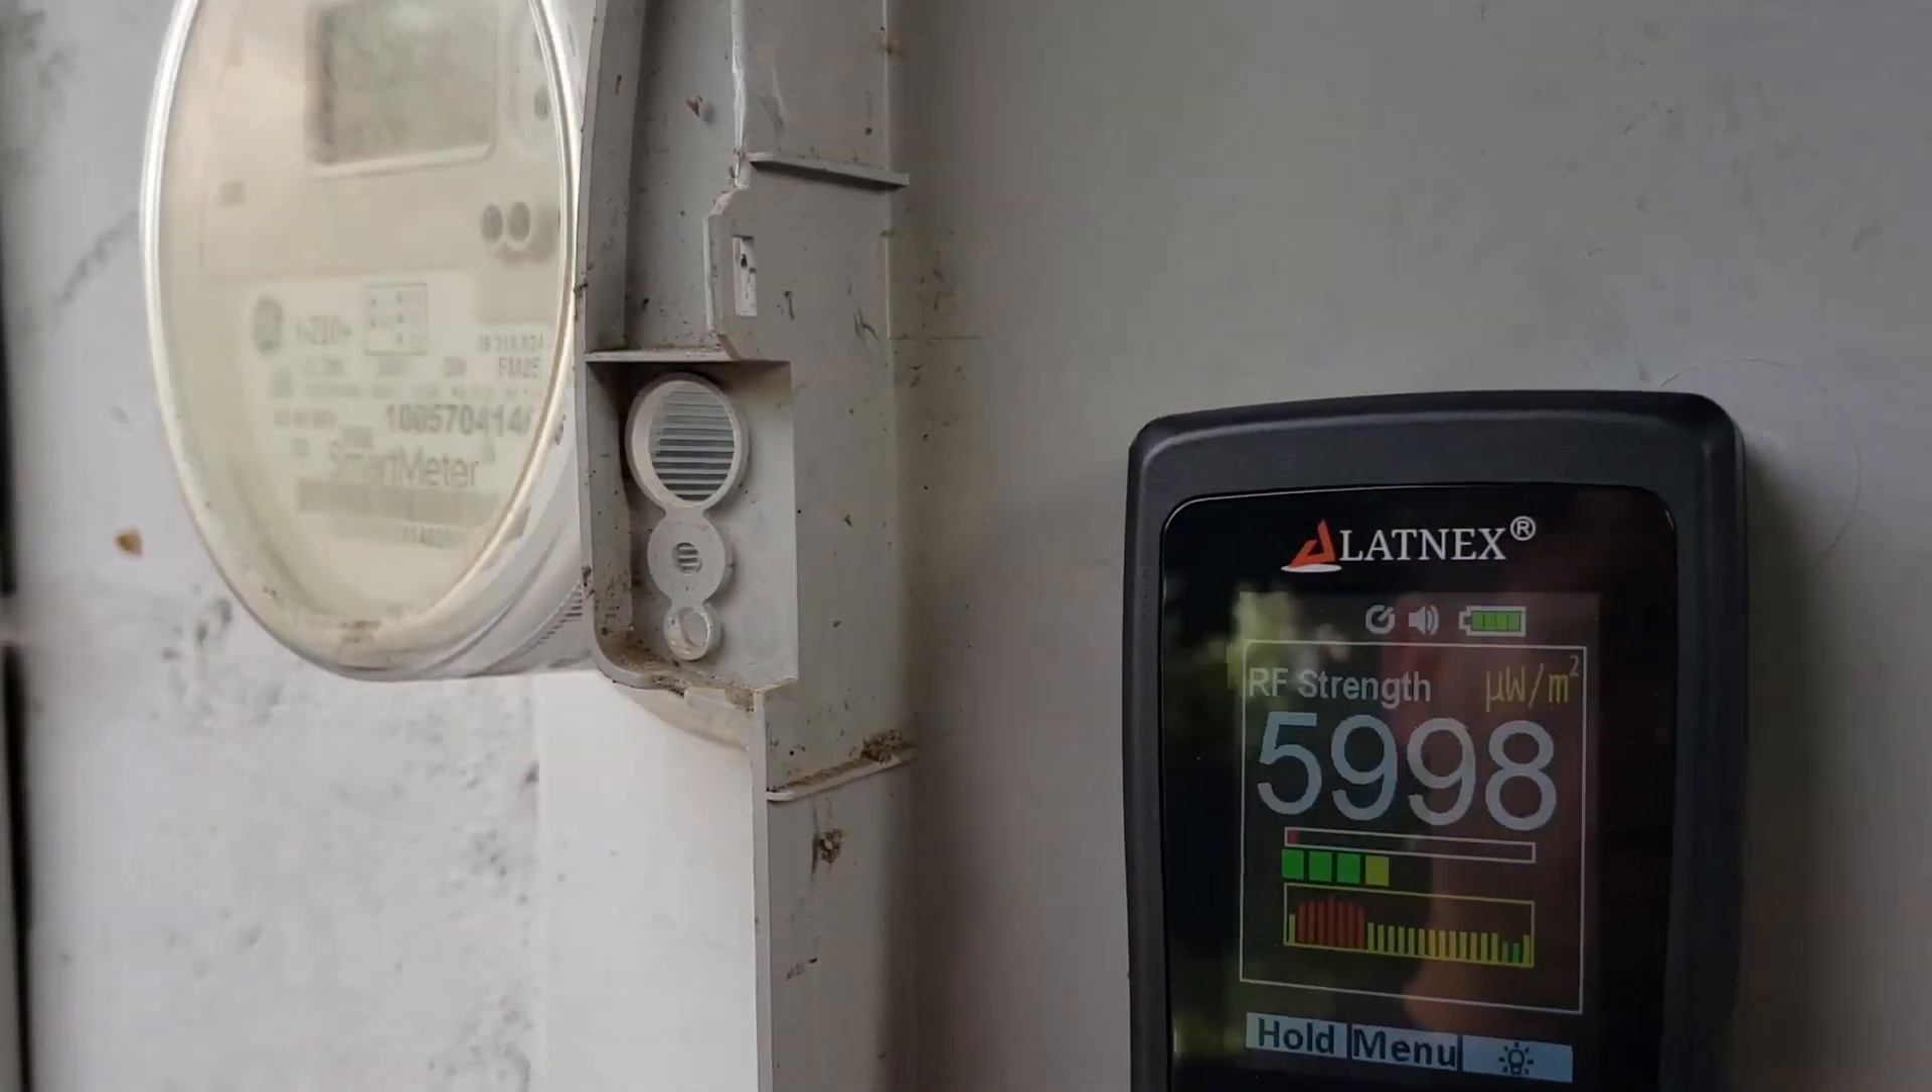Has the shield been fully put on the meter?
No.